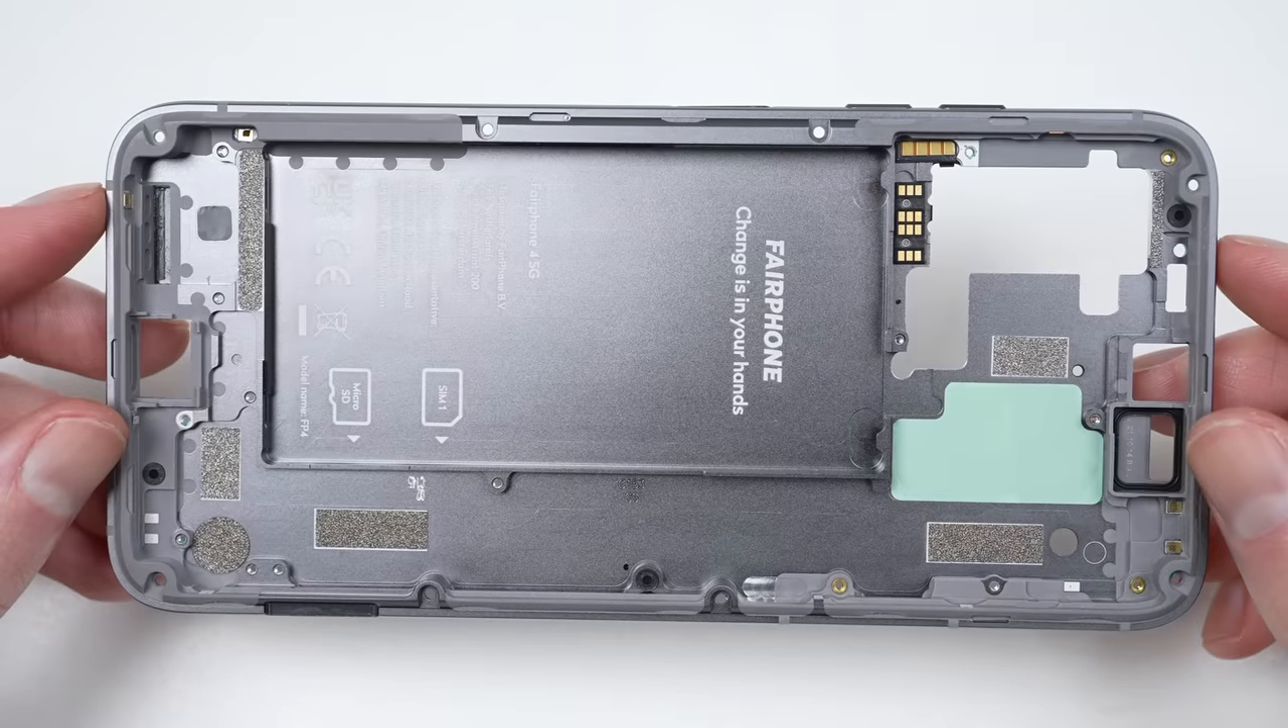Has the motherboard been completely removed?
Yes.